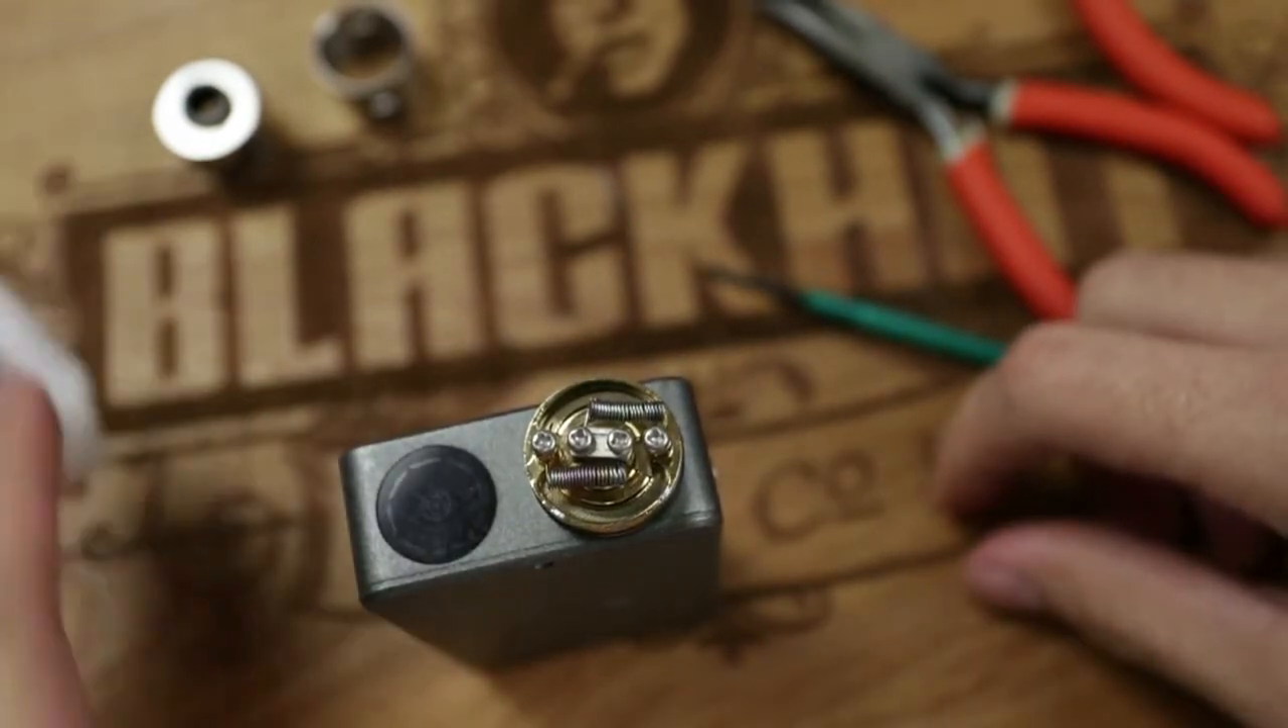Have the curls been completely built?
Yes.